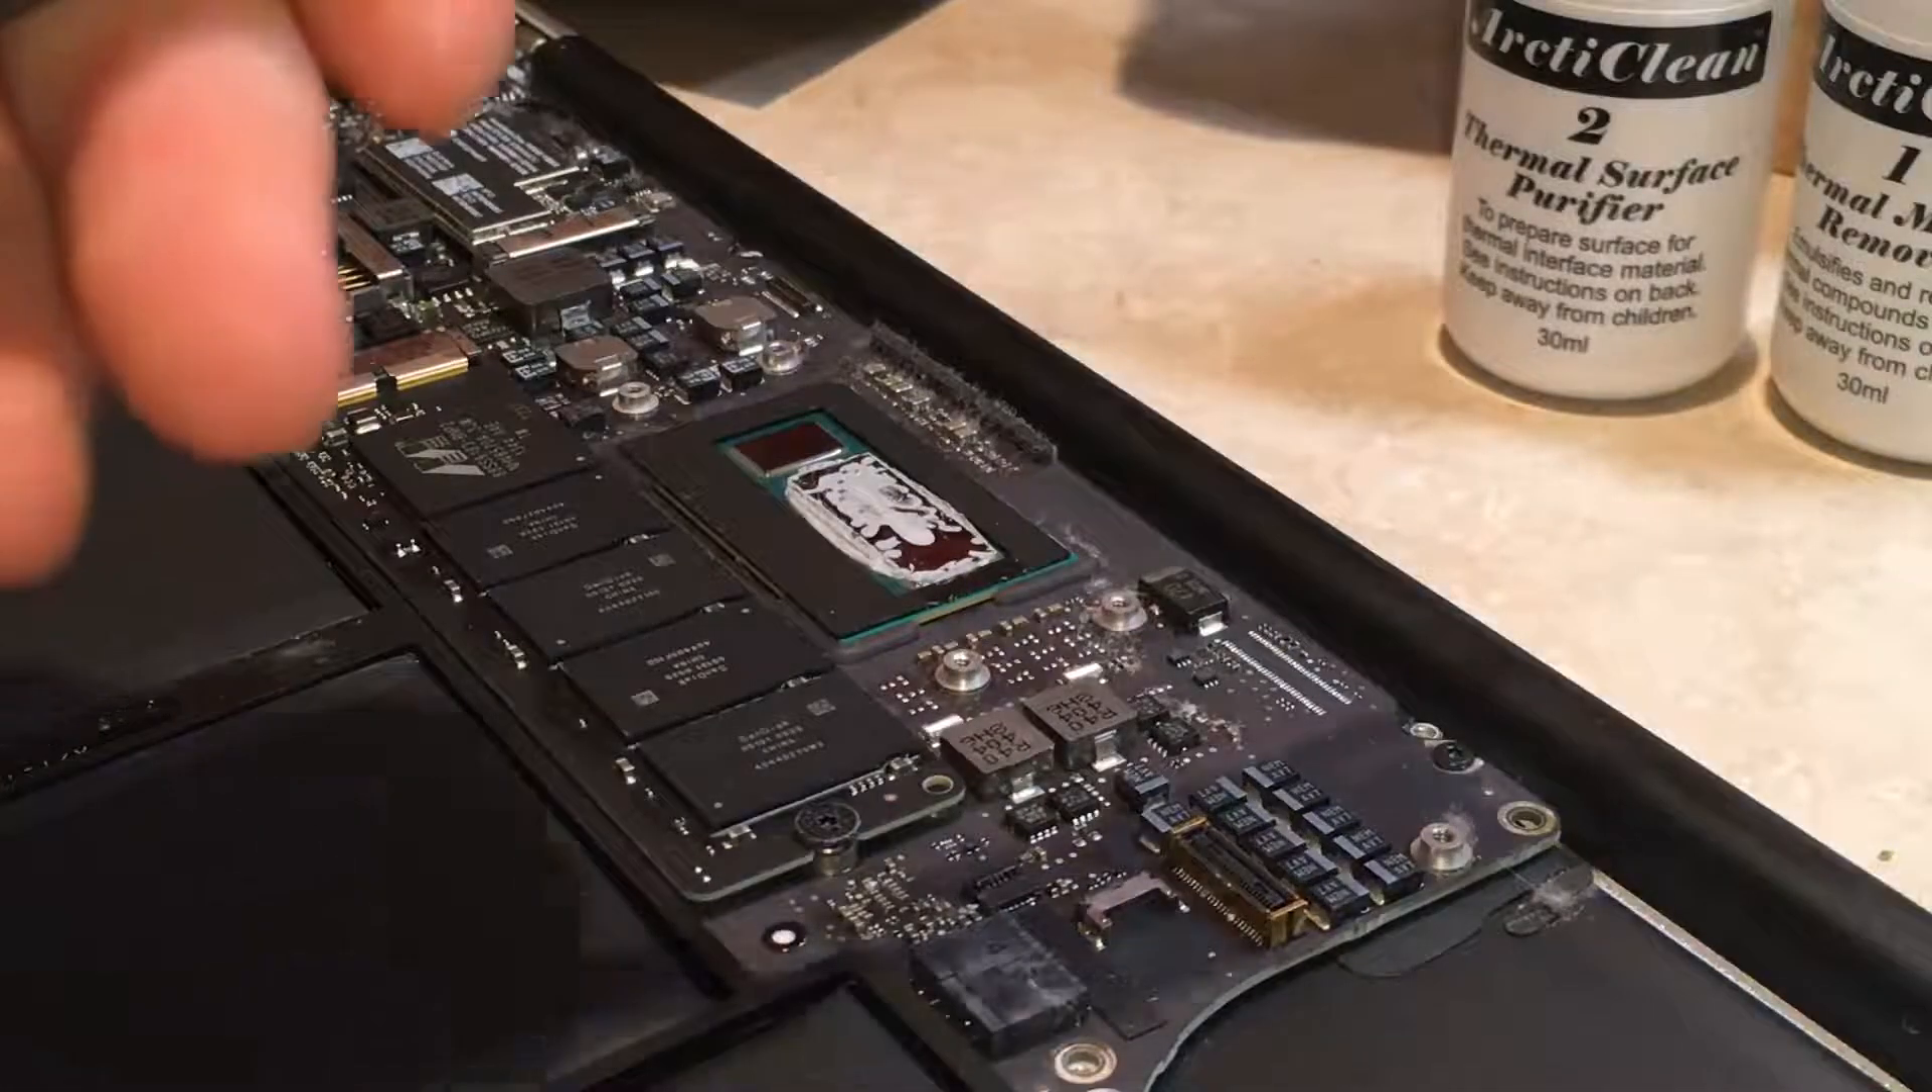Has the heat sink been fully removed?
Yes.